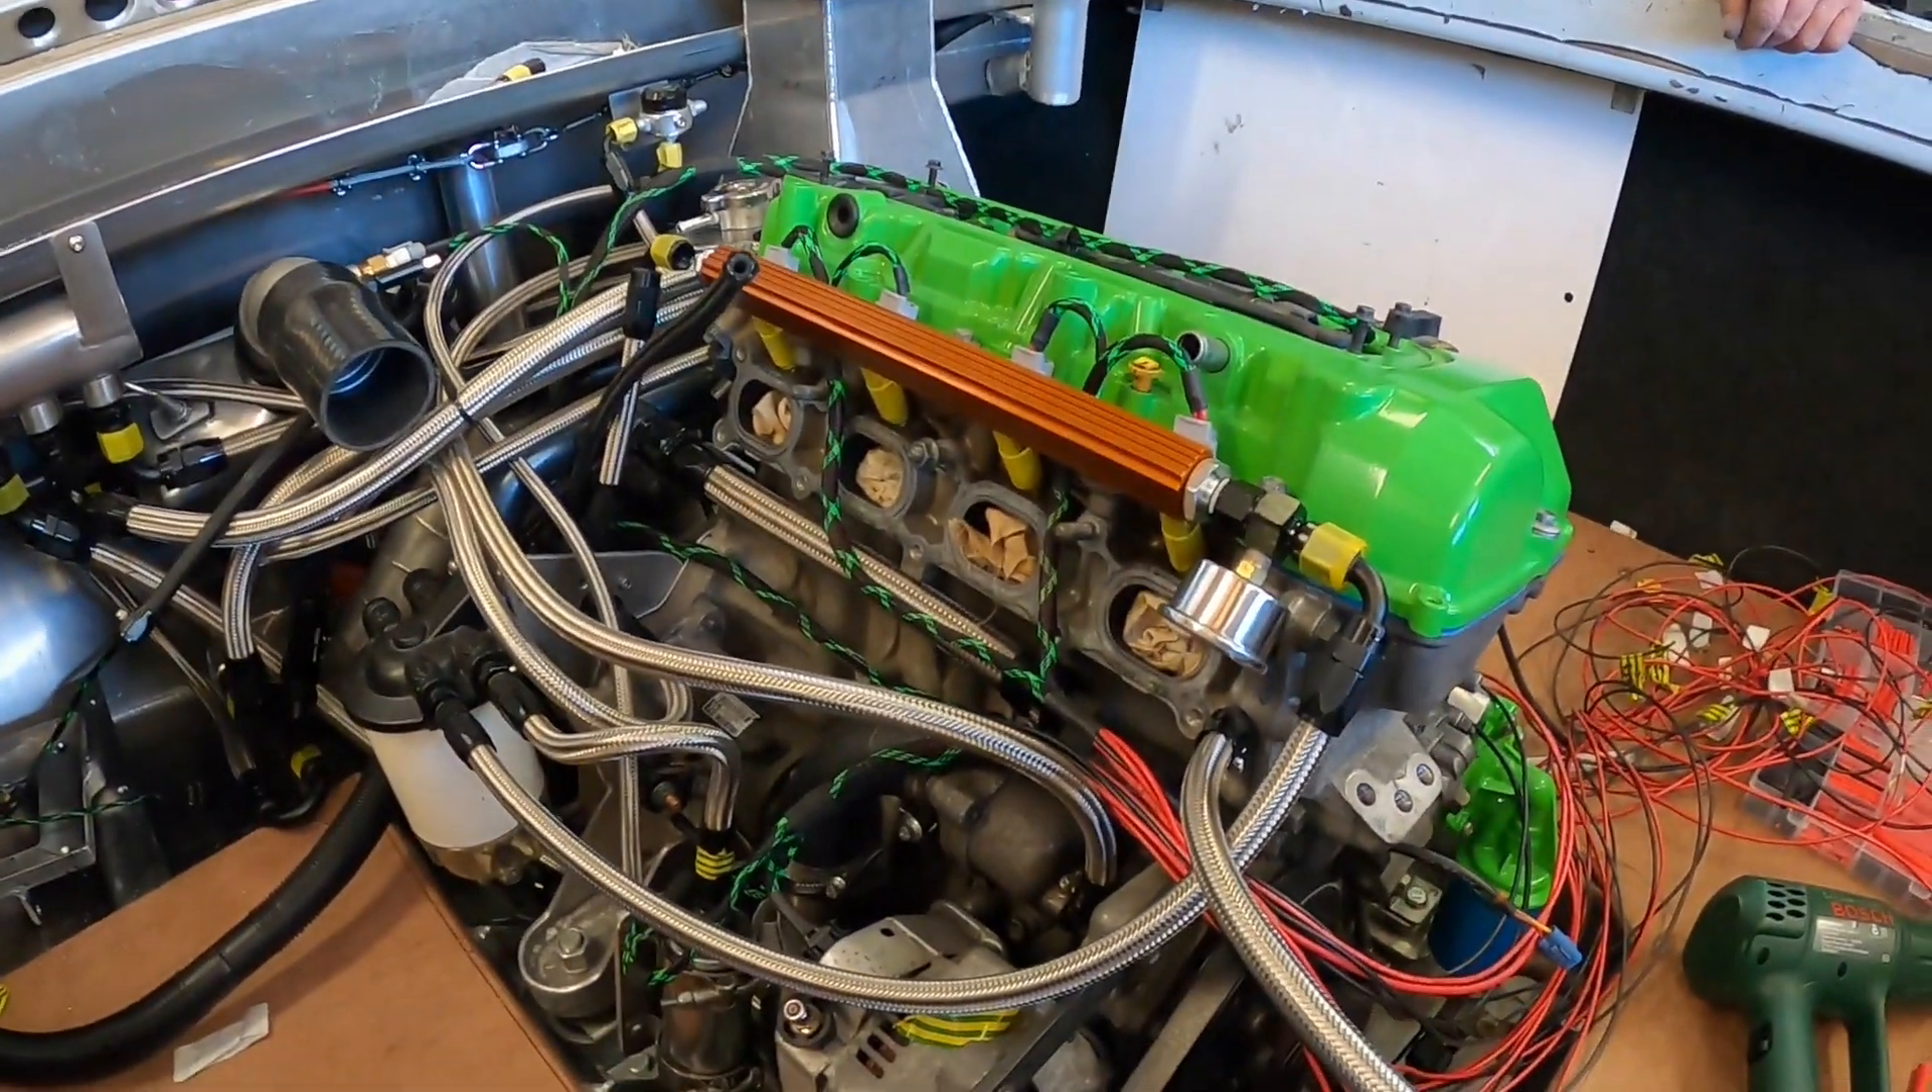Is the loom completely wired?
No.